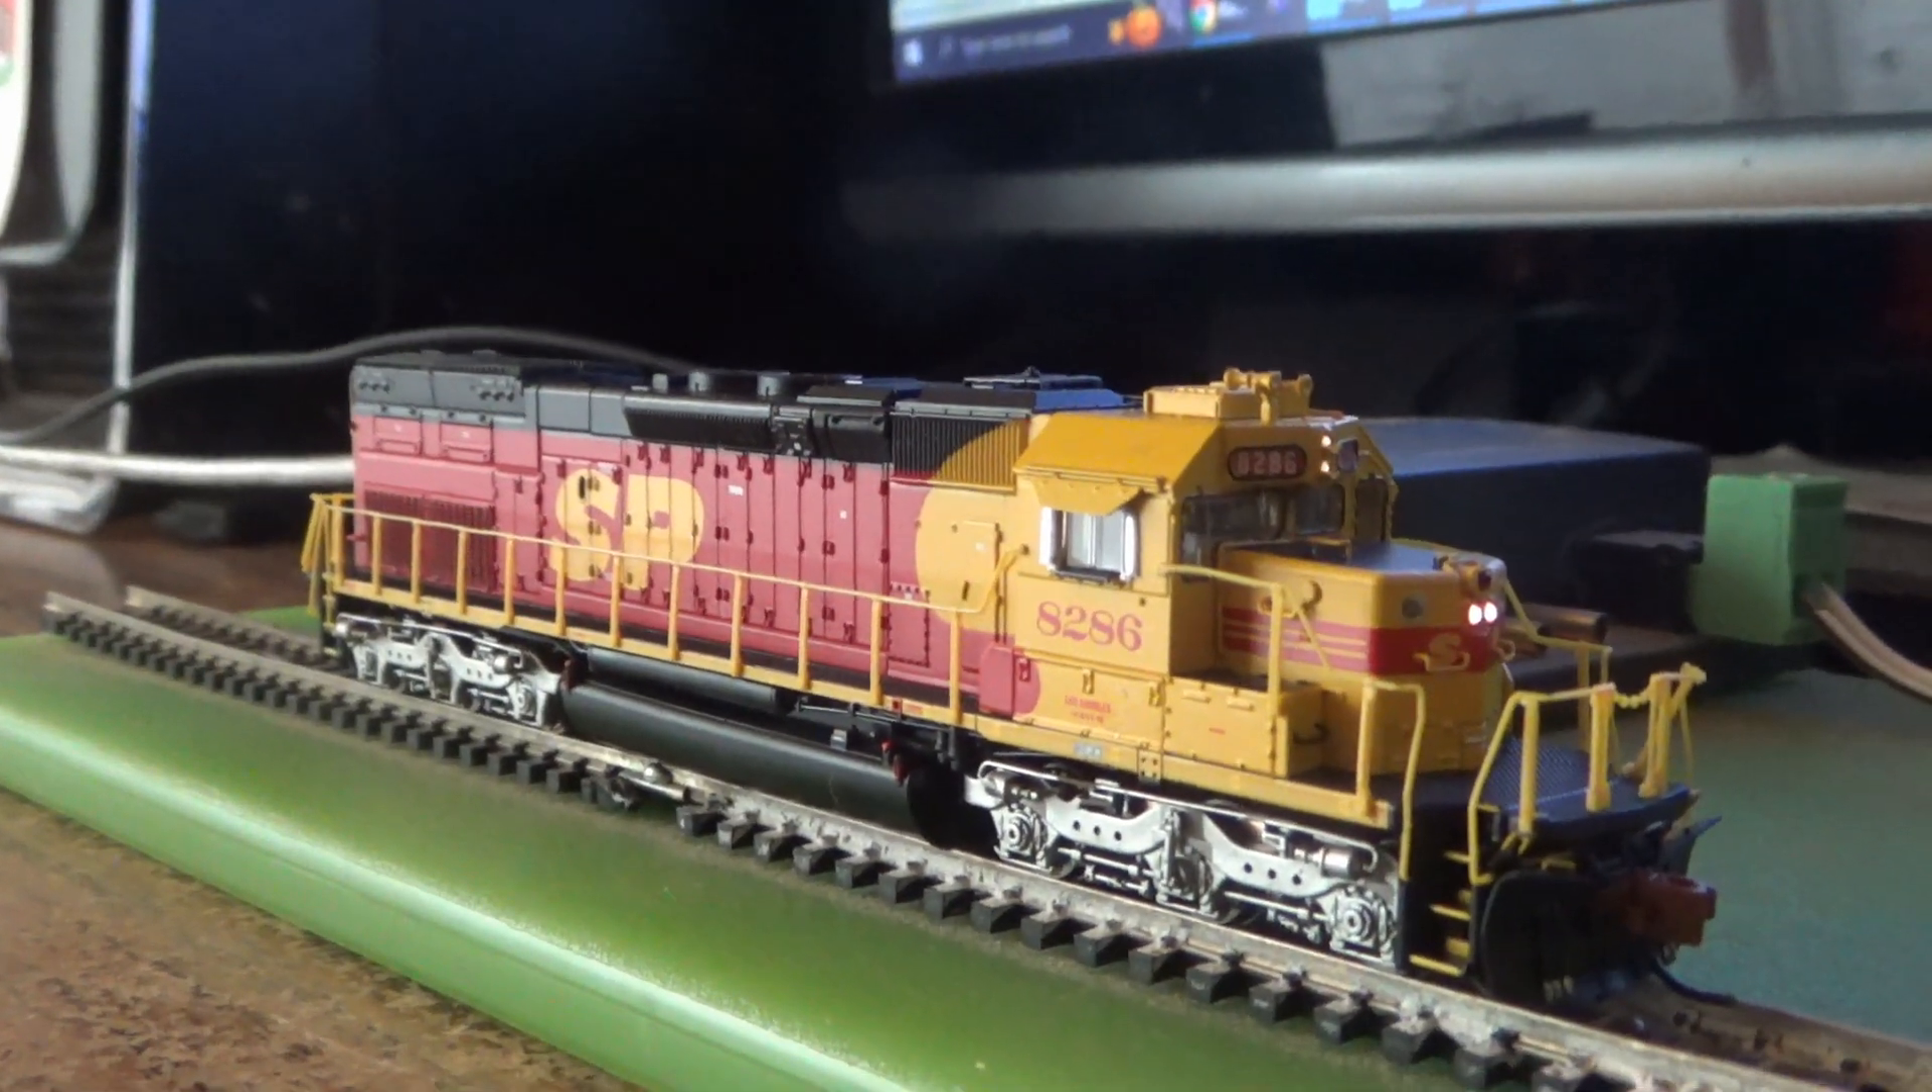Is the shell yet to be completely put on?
No.